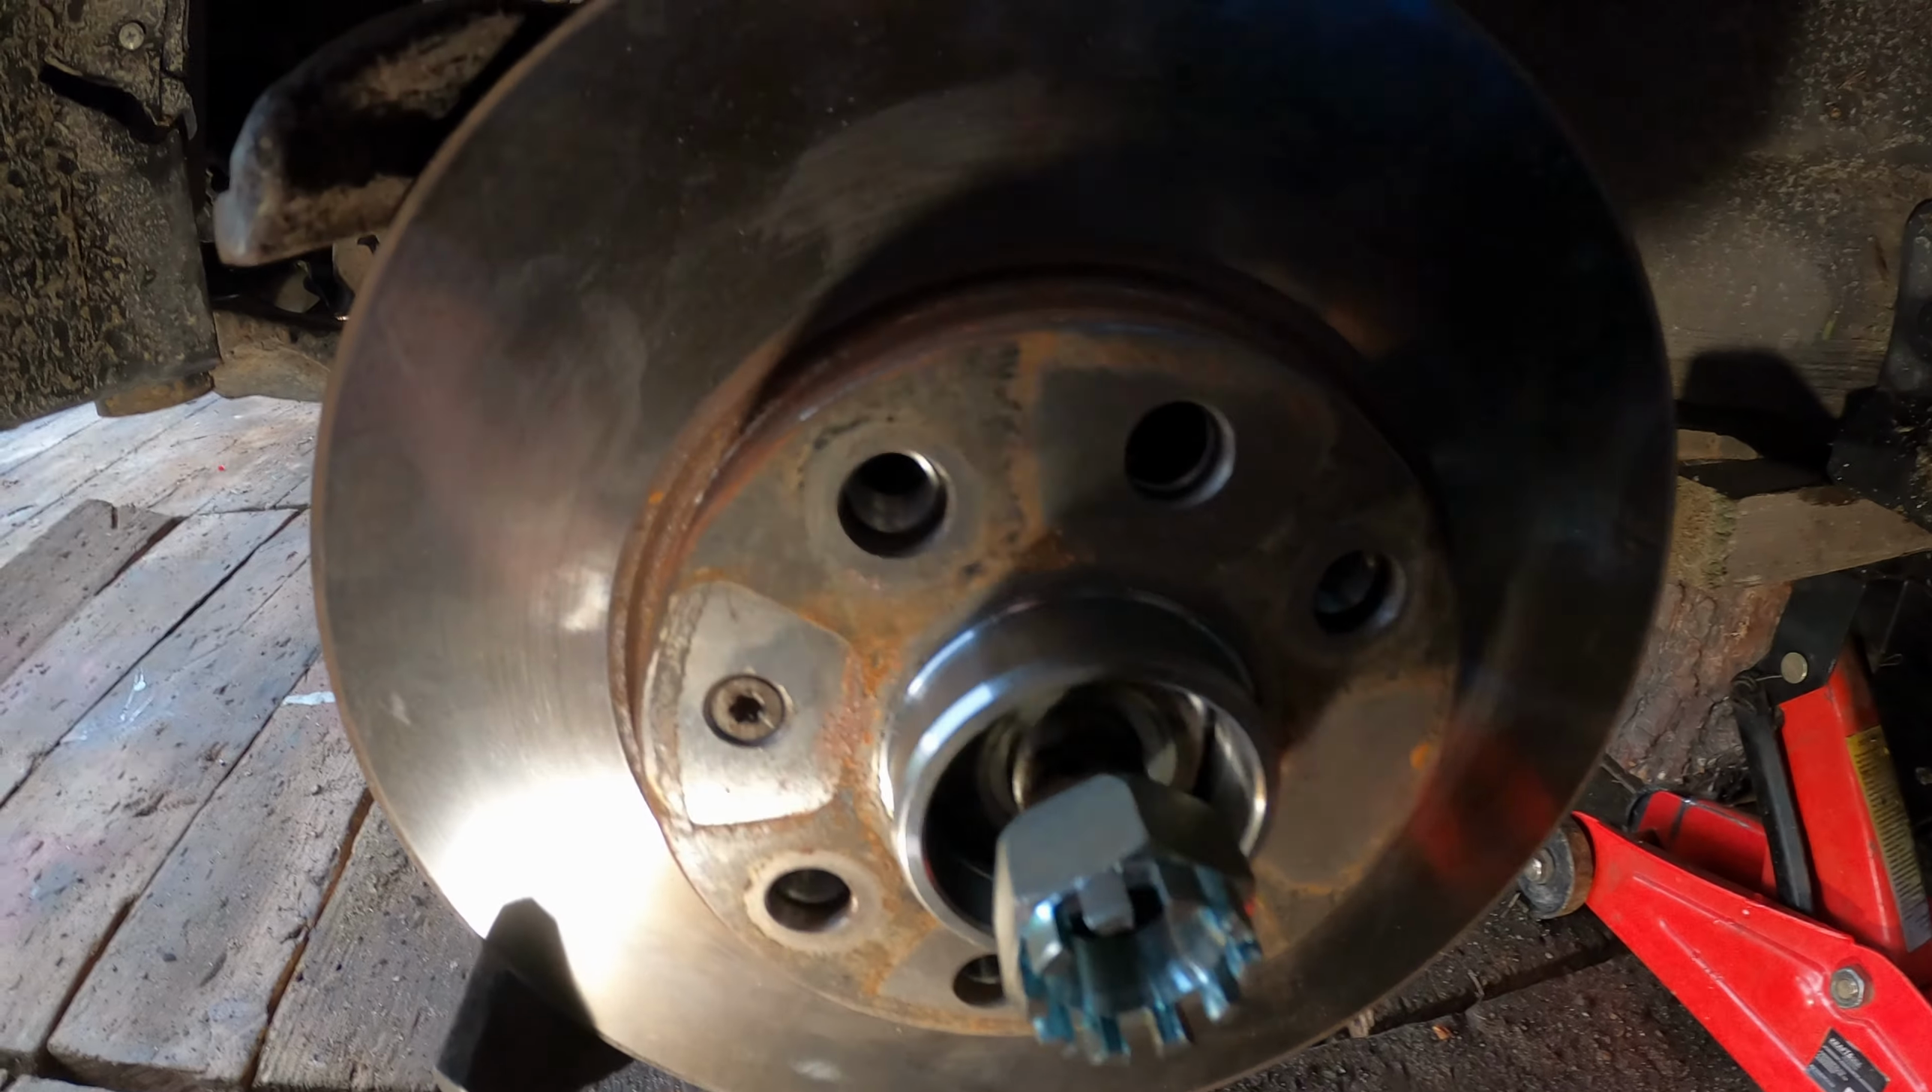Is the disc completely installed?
Yes.